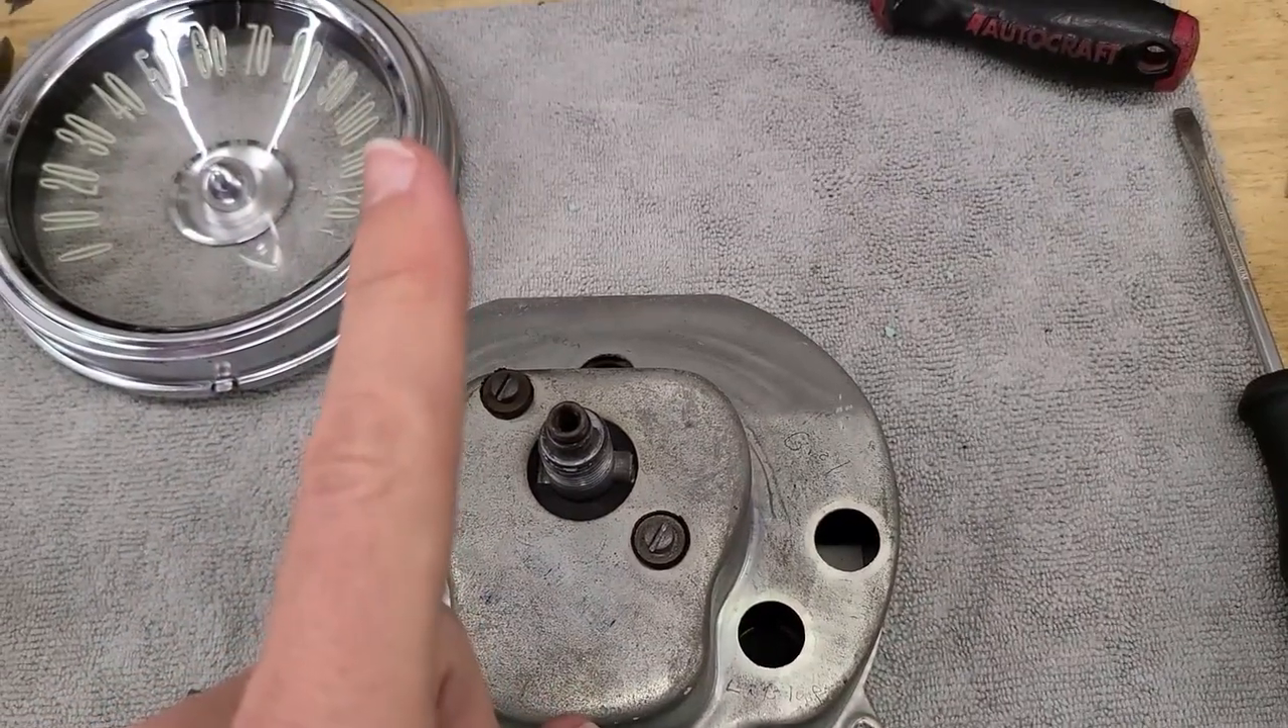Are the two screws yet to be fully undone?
Yes.